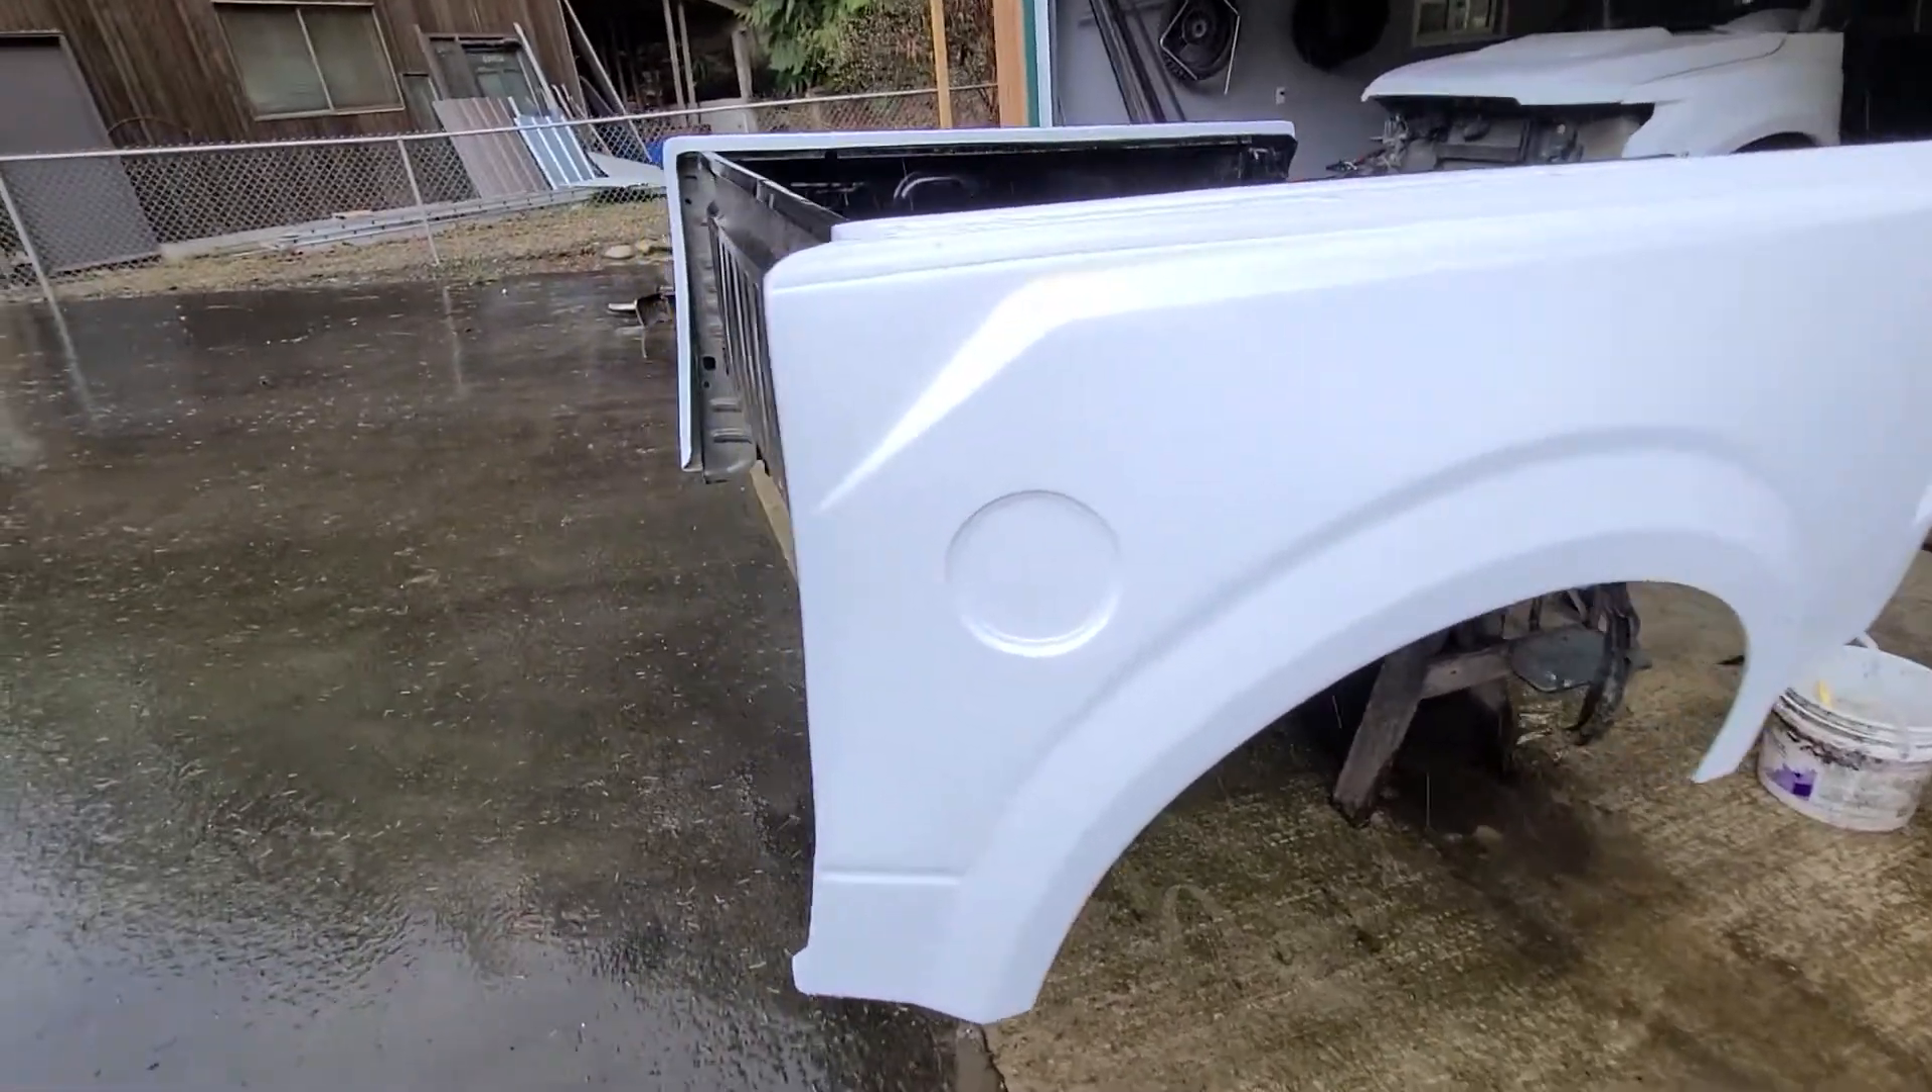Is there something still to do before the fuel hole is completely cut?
Yes.